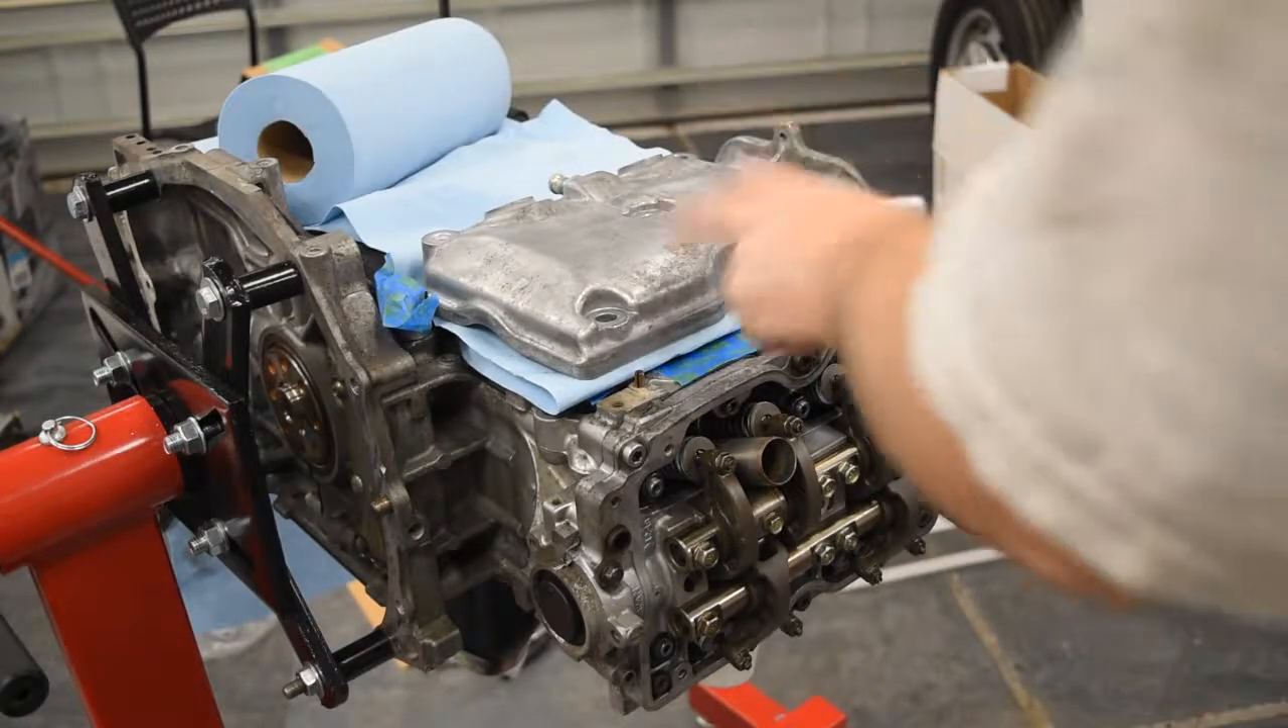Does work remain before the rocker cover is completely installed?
Yes.